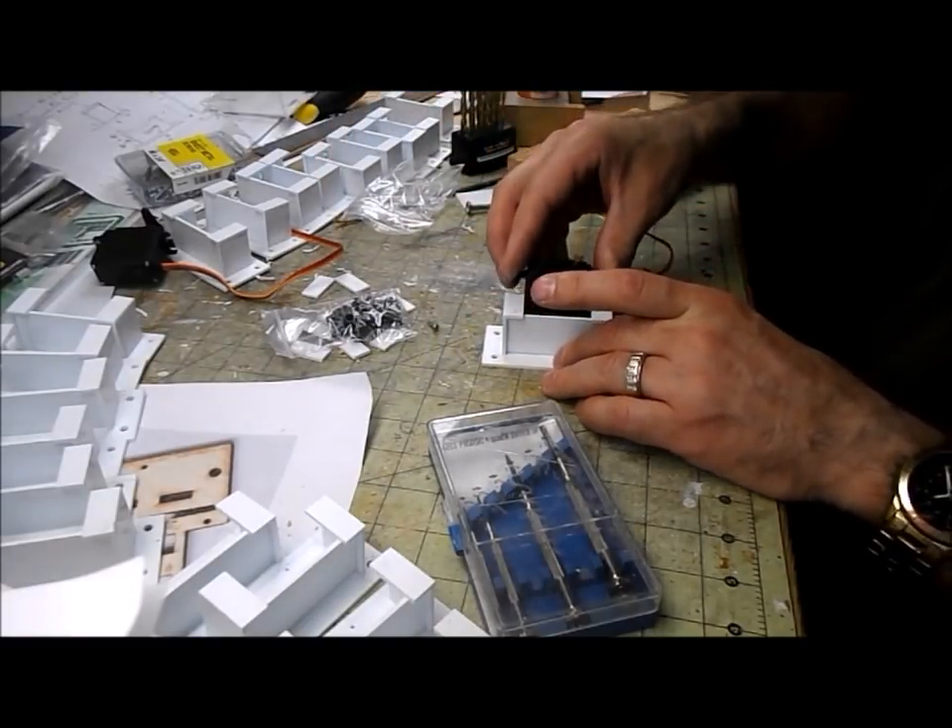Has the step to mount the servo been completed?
No.